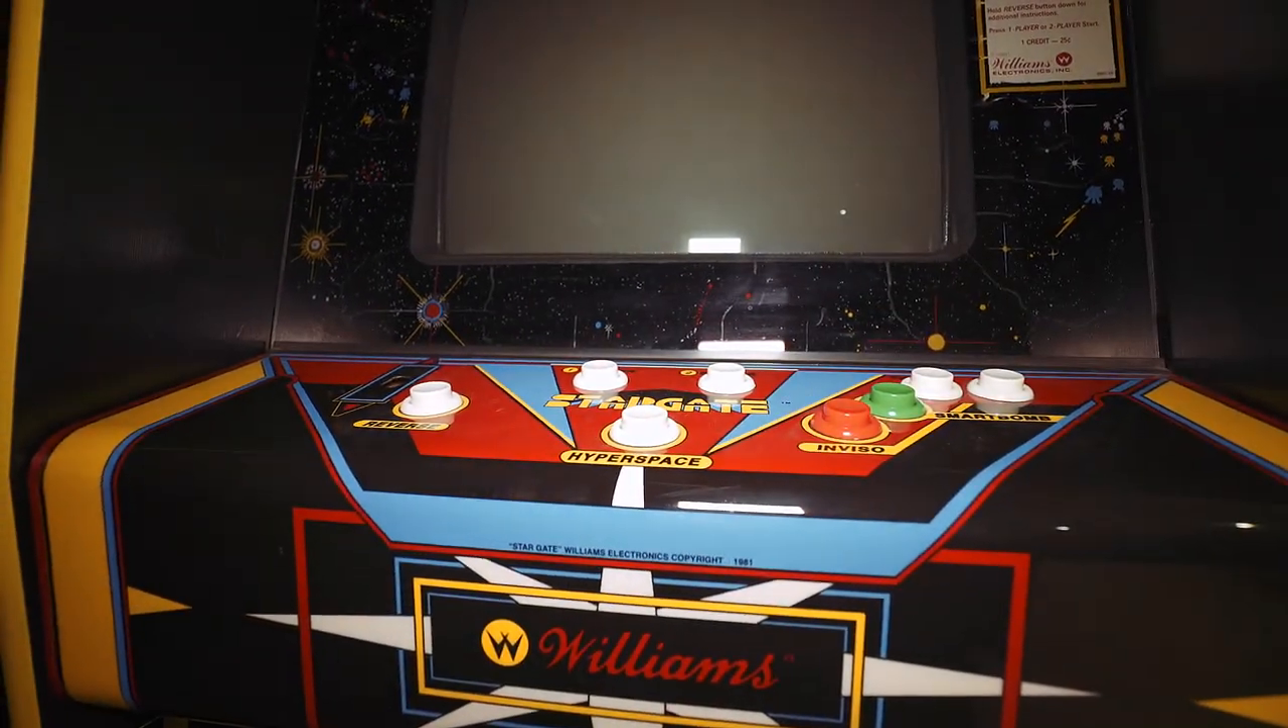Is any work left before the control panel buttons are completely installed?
No.